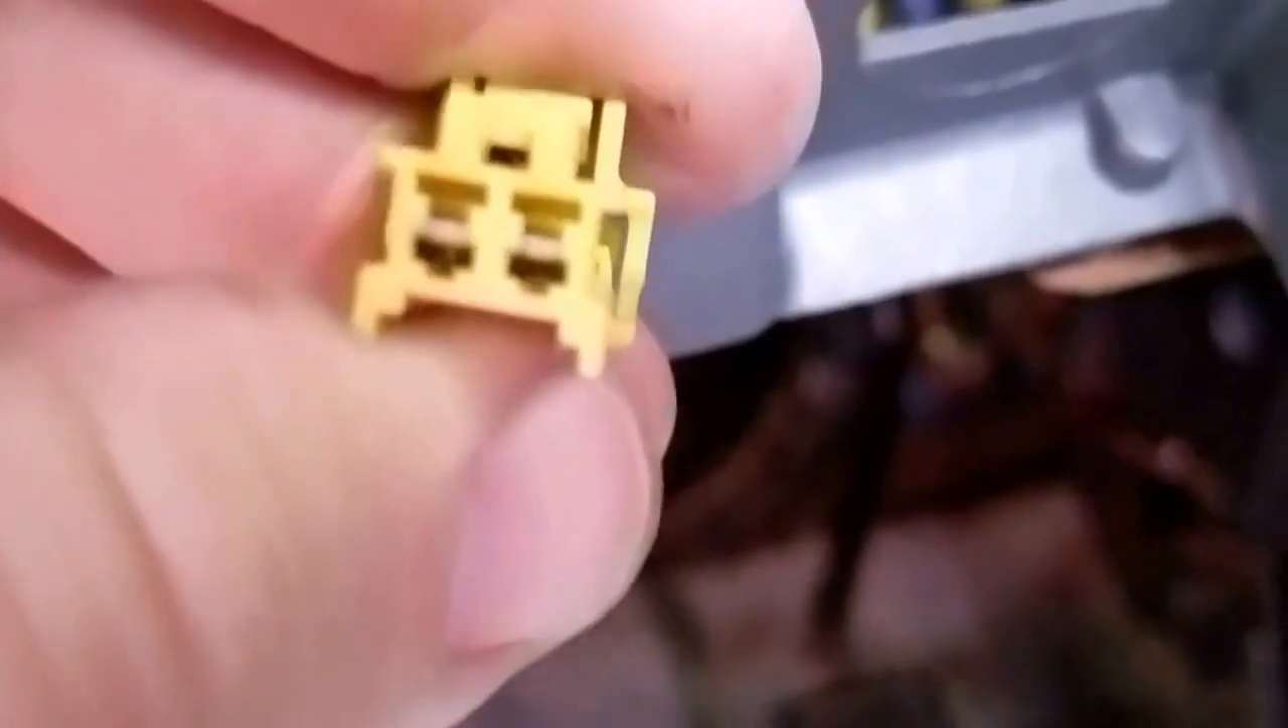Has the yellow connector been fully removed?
Yes.